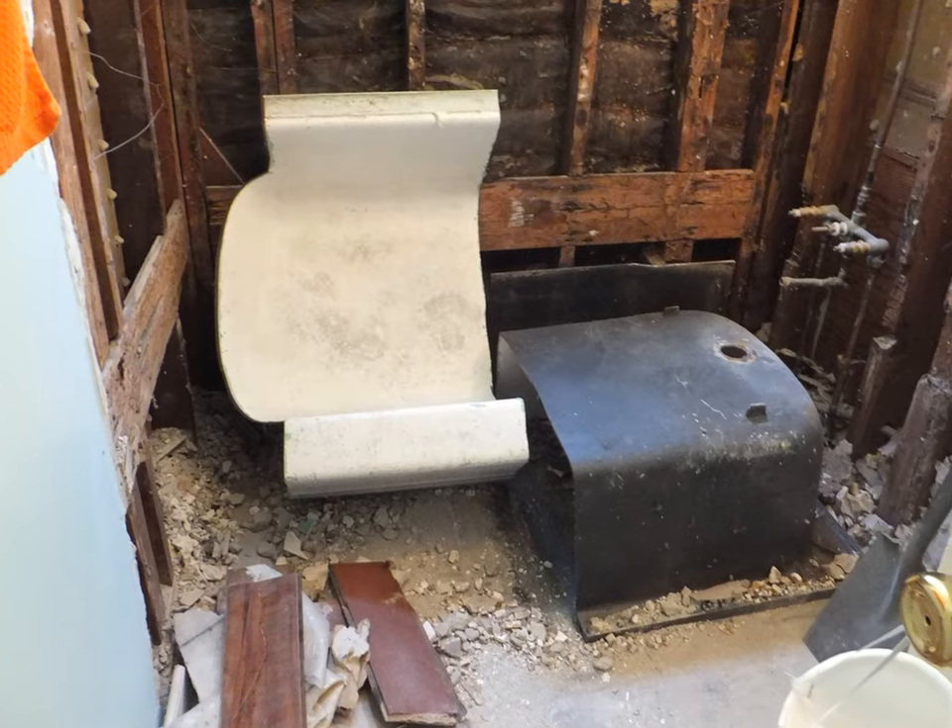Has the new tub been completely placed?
No.